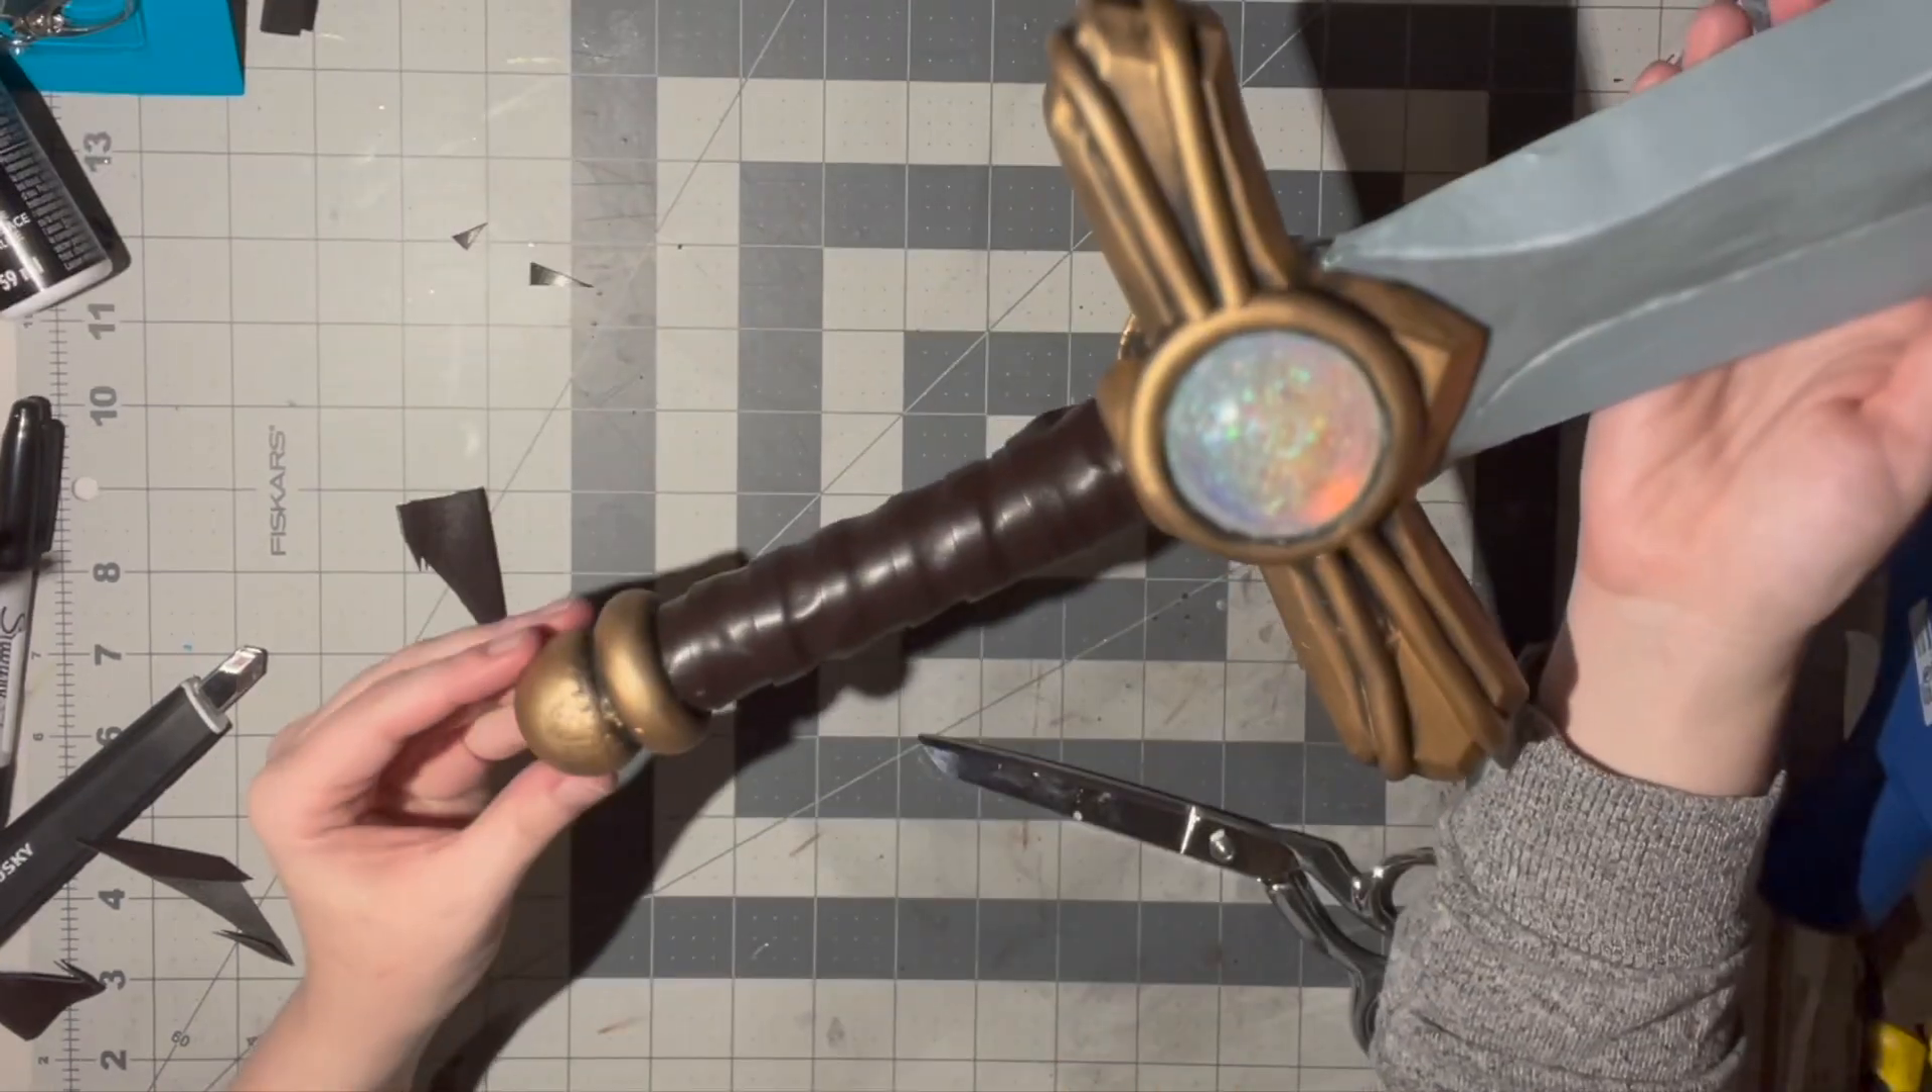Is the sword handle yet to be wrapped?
No.